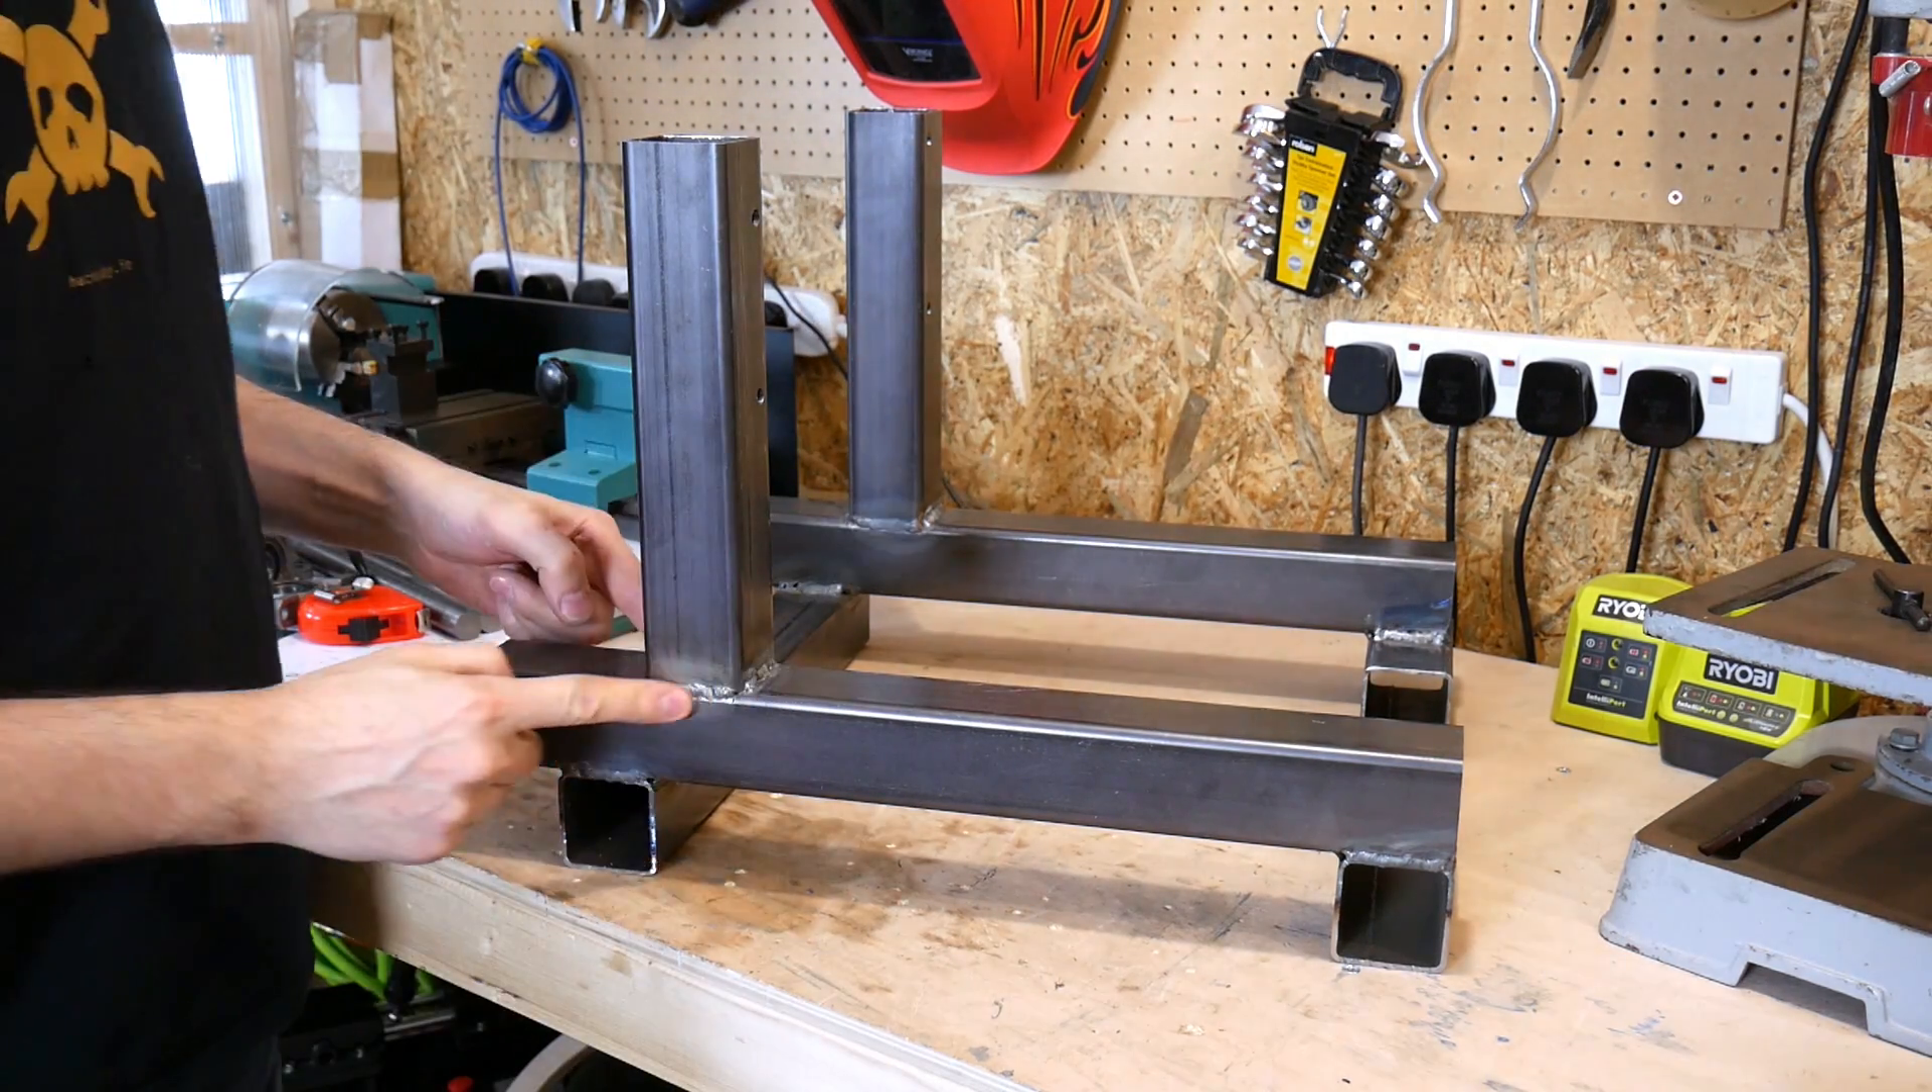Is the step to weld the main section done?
Yes.